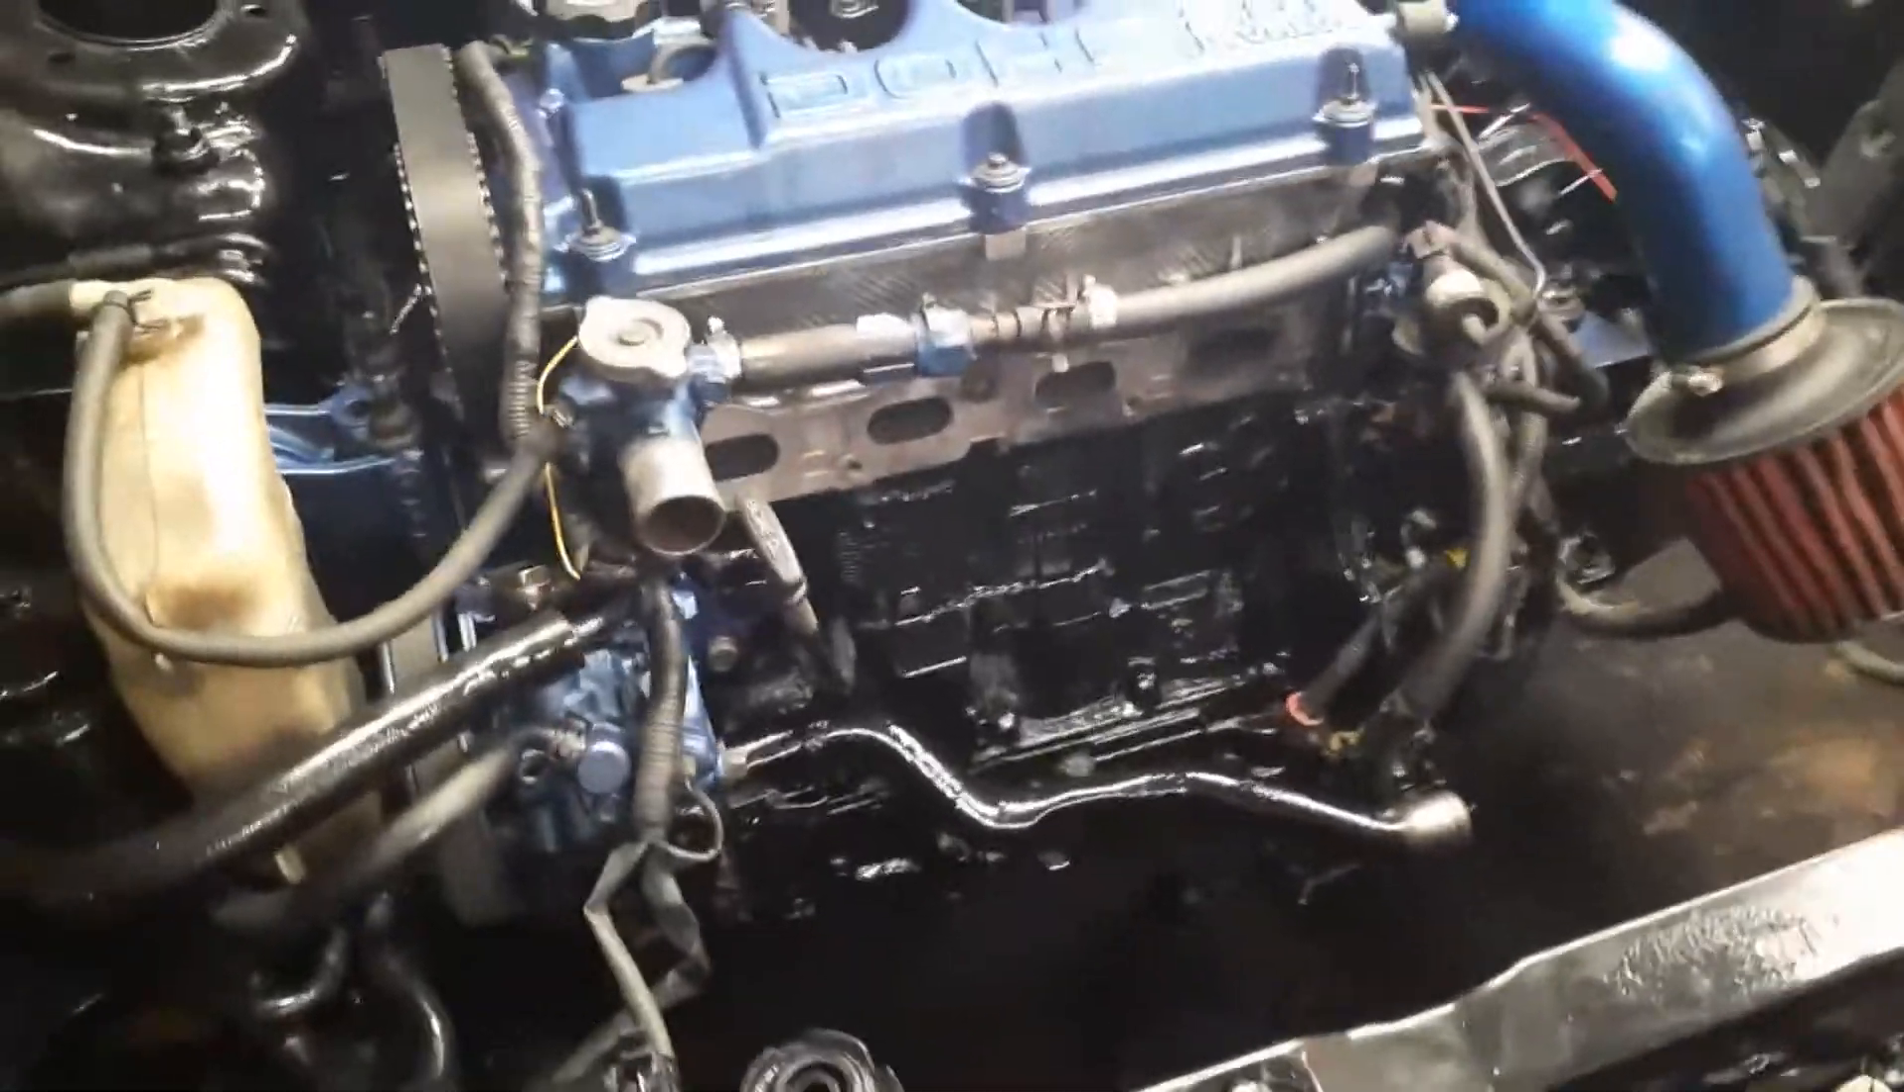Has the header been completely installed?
No.